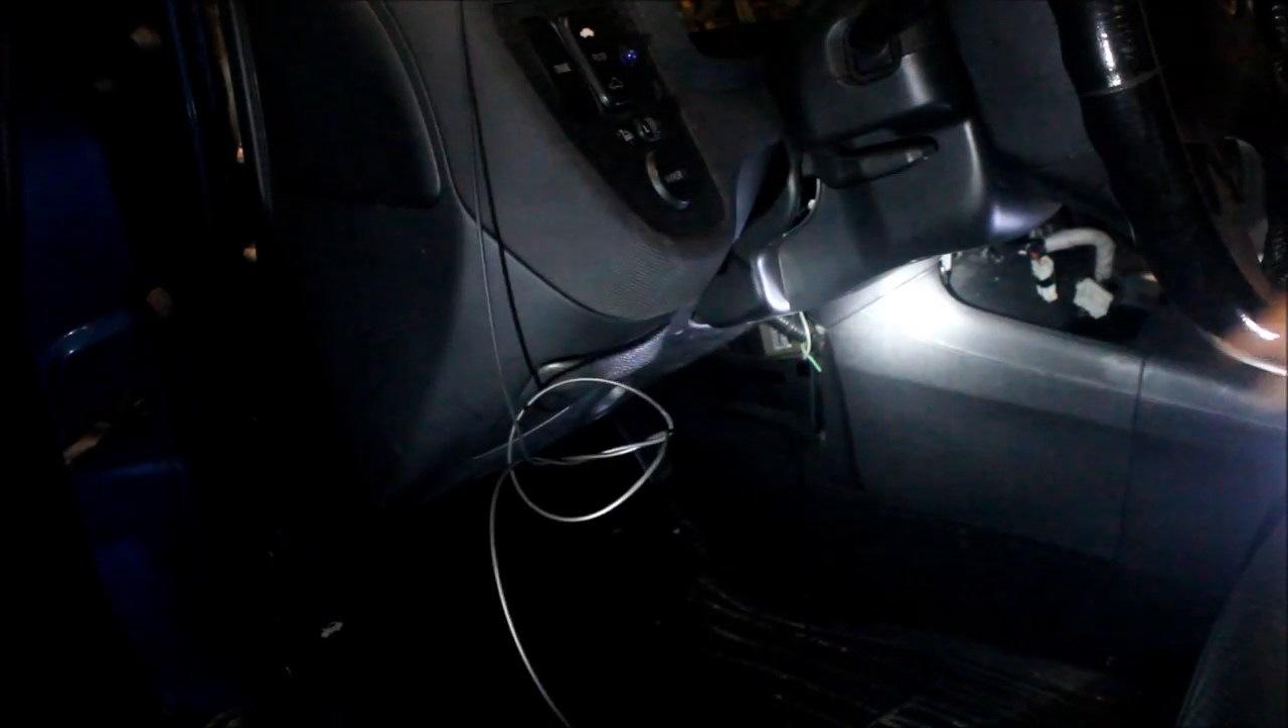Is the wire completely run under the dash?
No.